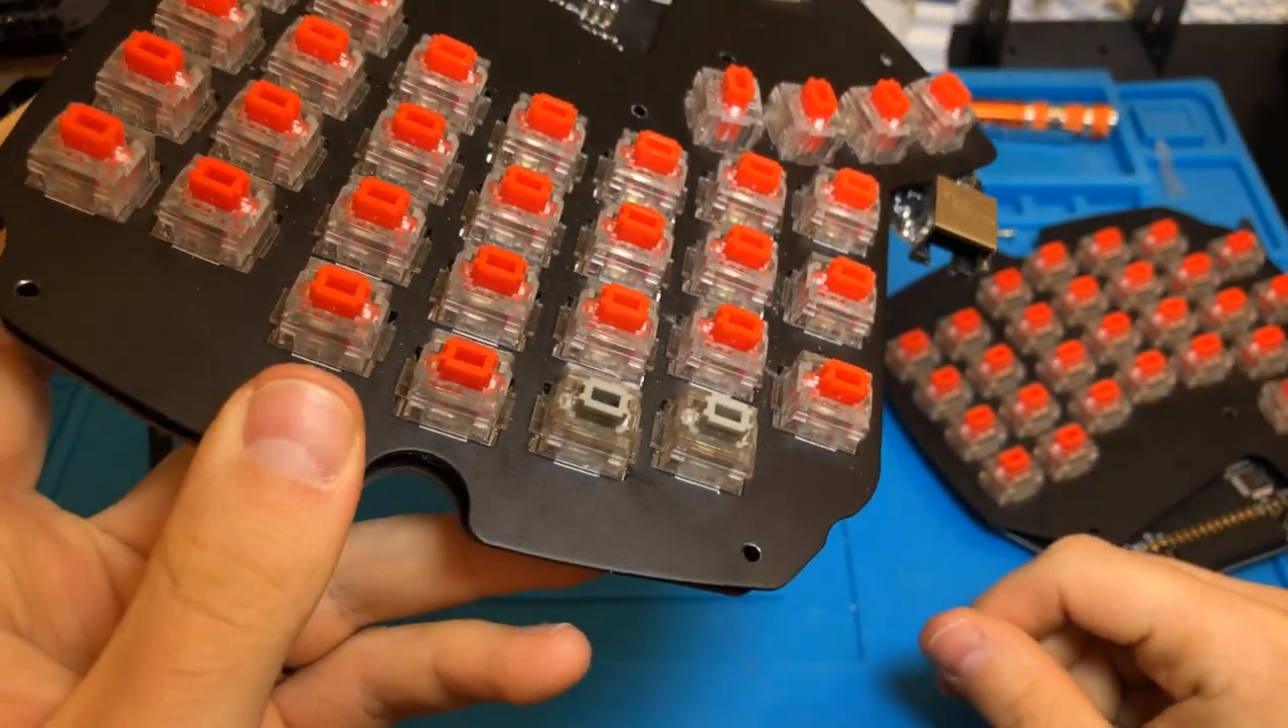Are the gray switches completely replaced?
No.